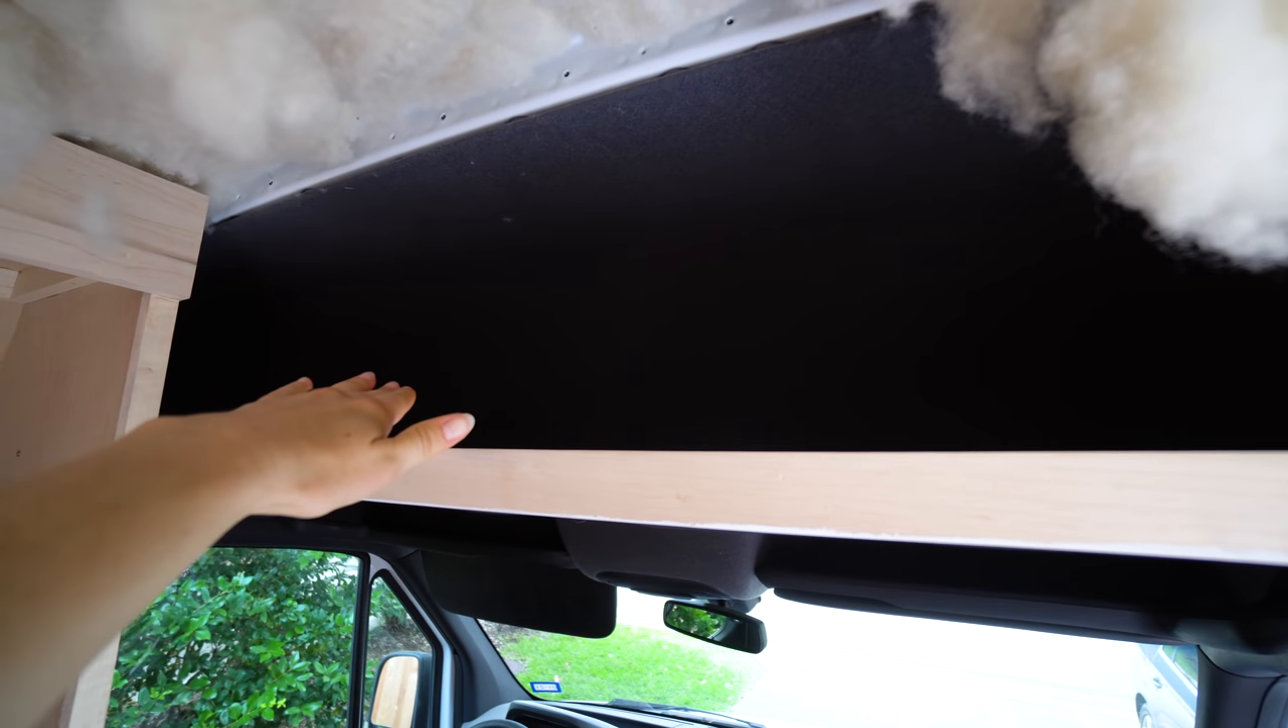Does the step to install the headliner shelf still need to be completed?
No.